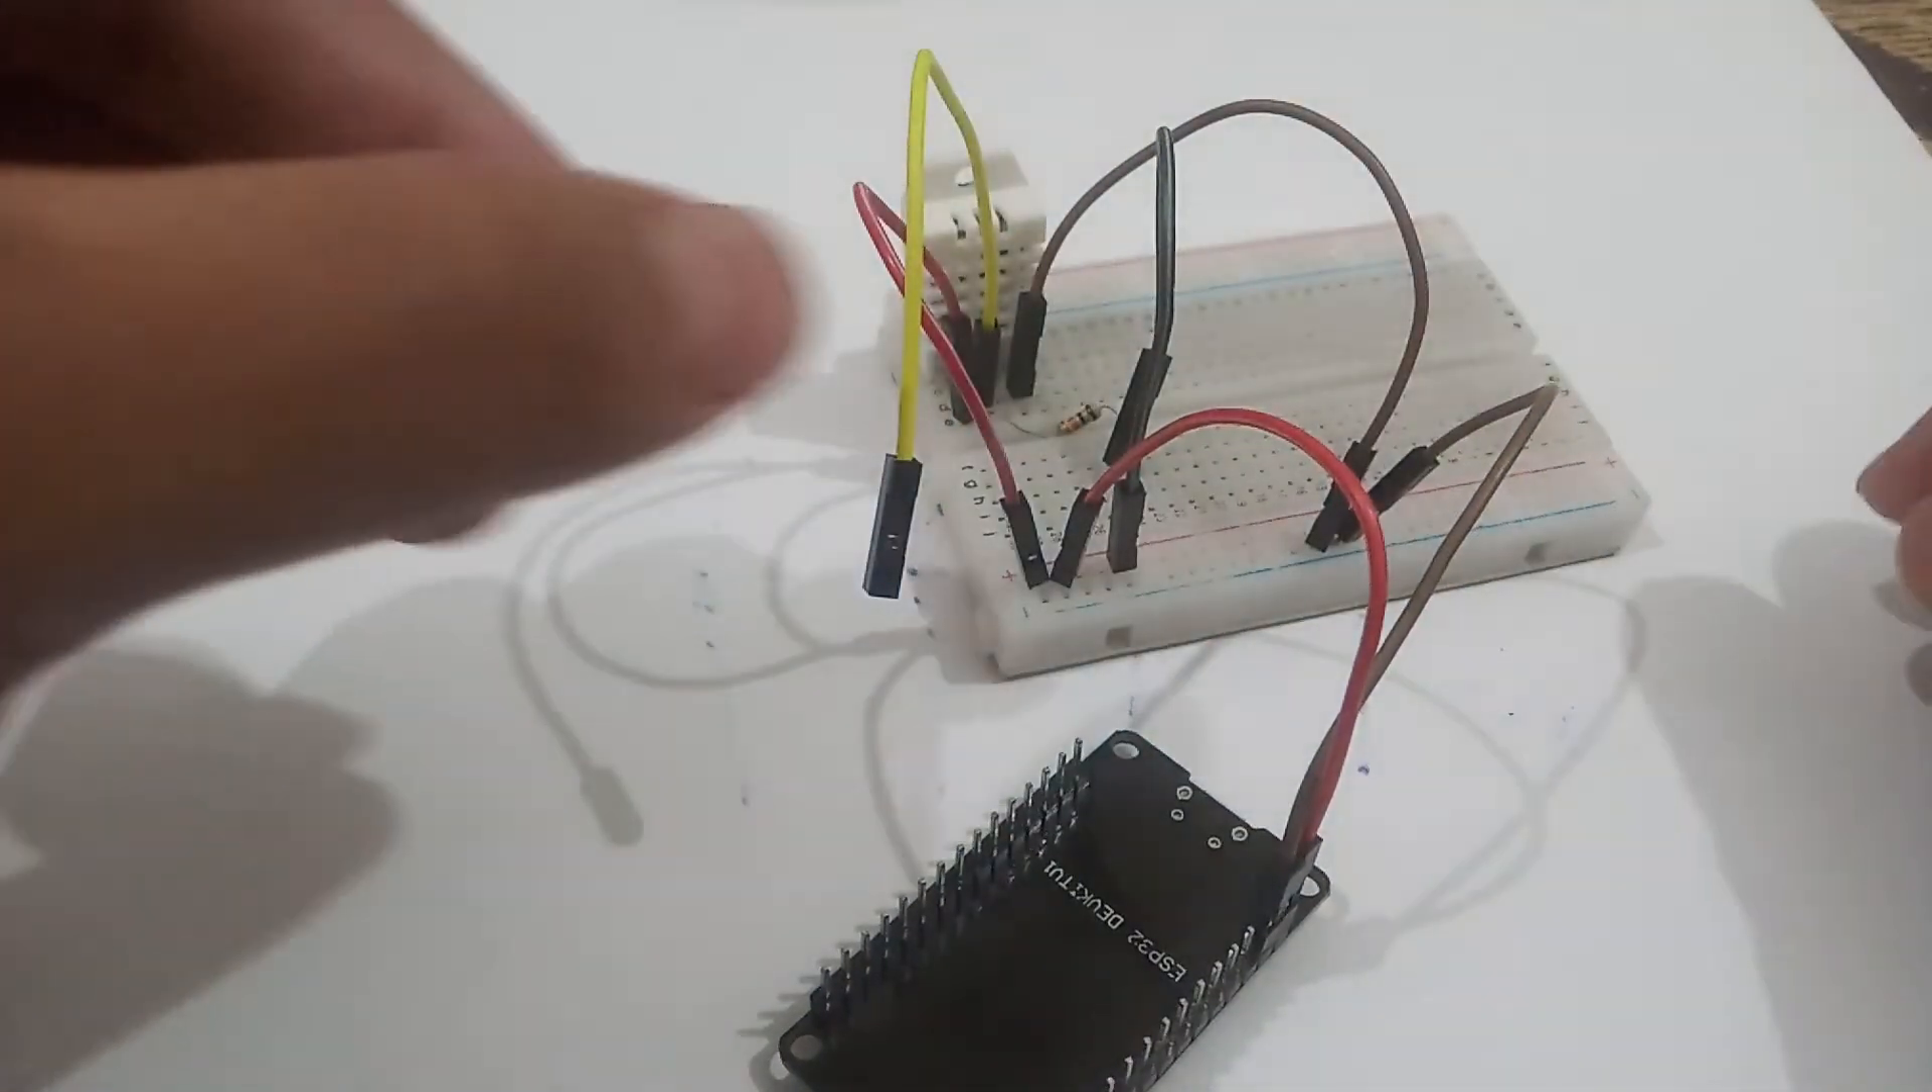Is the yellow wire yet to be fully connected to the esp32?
Yes.